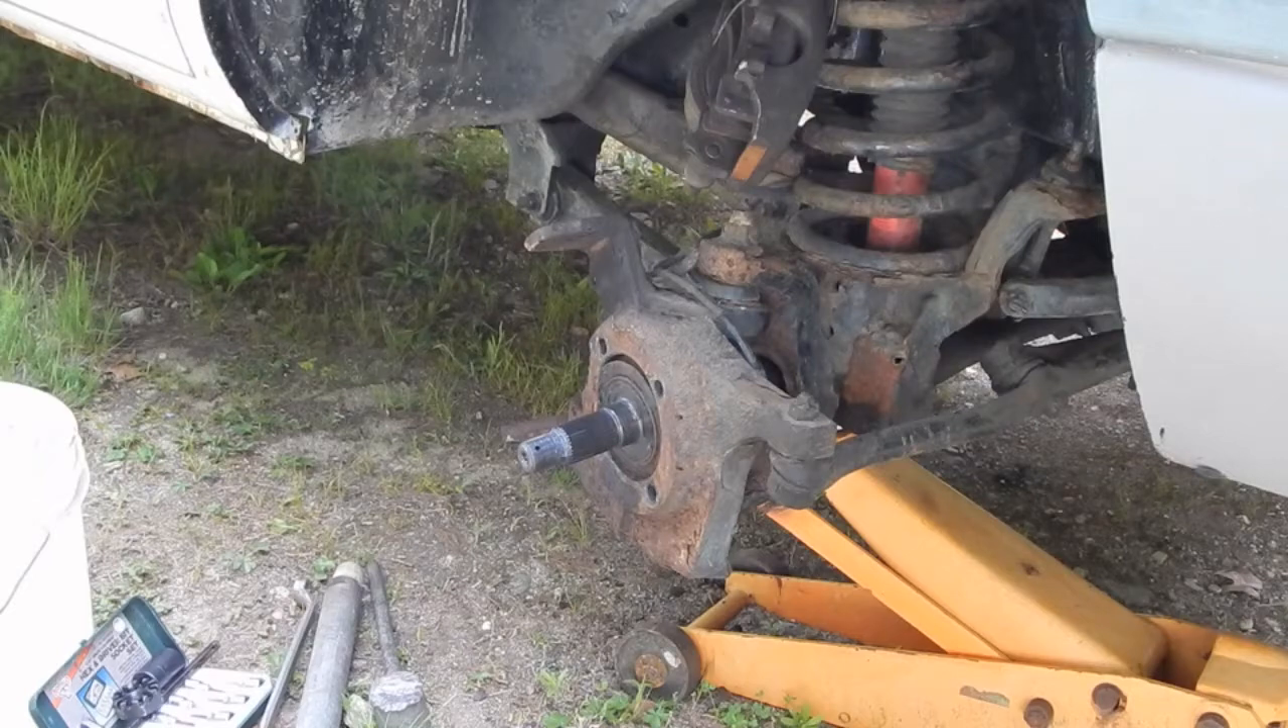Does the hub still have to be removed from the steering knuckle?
No.